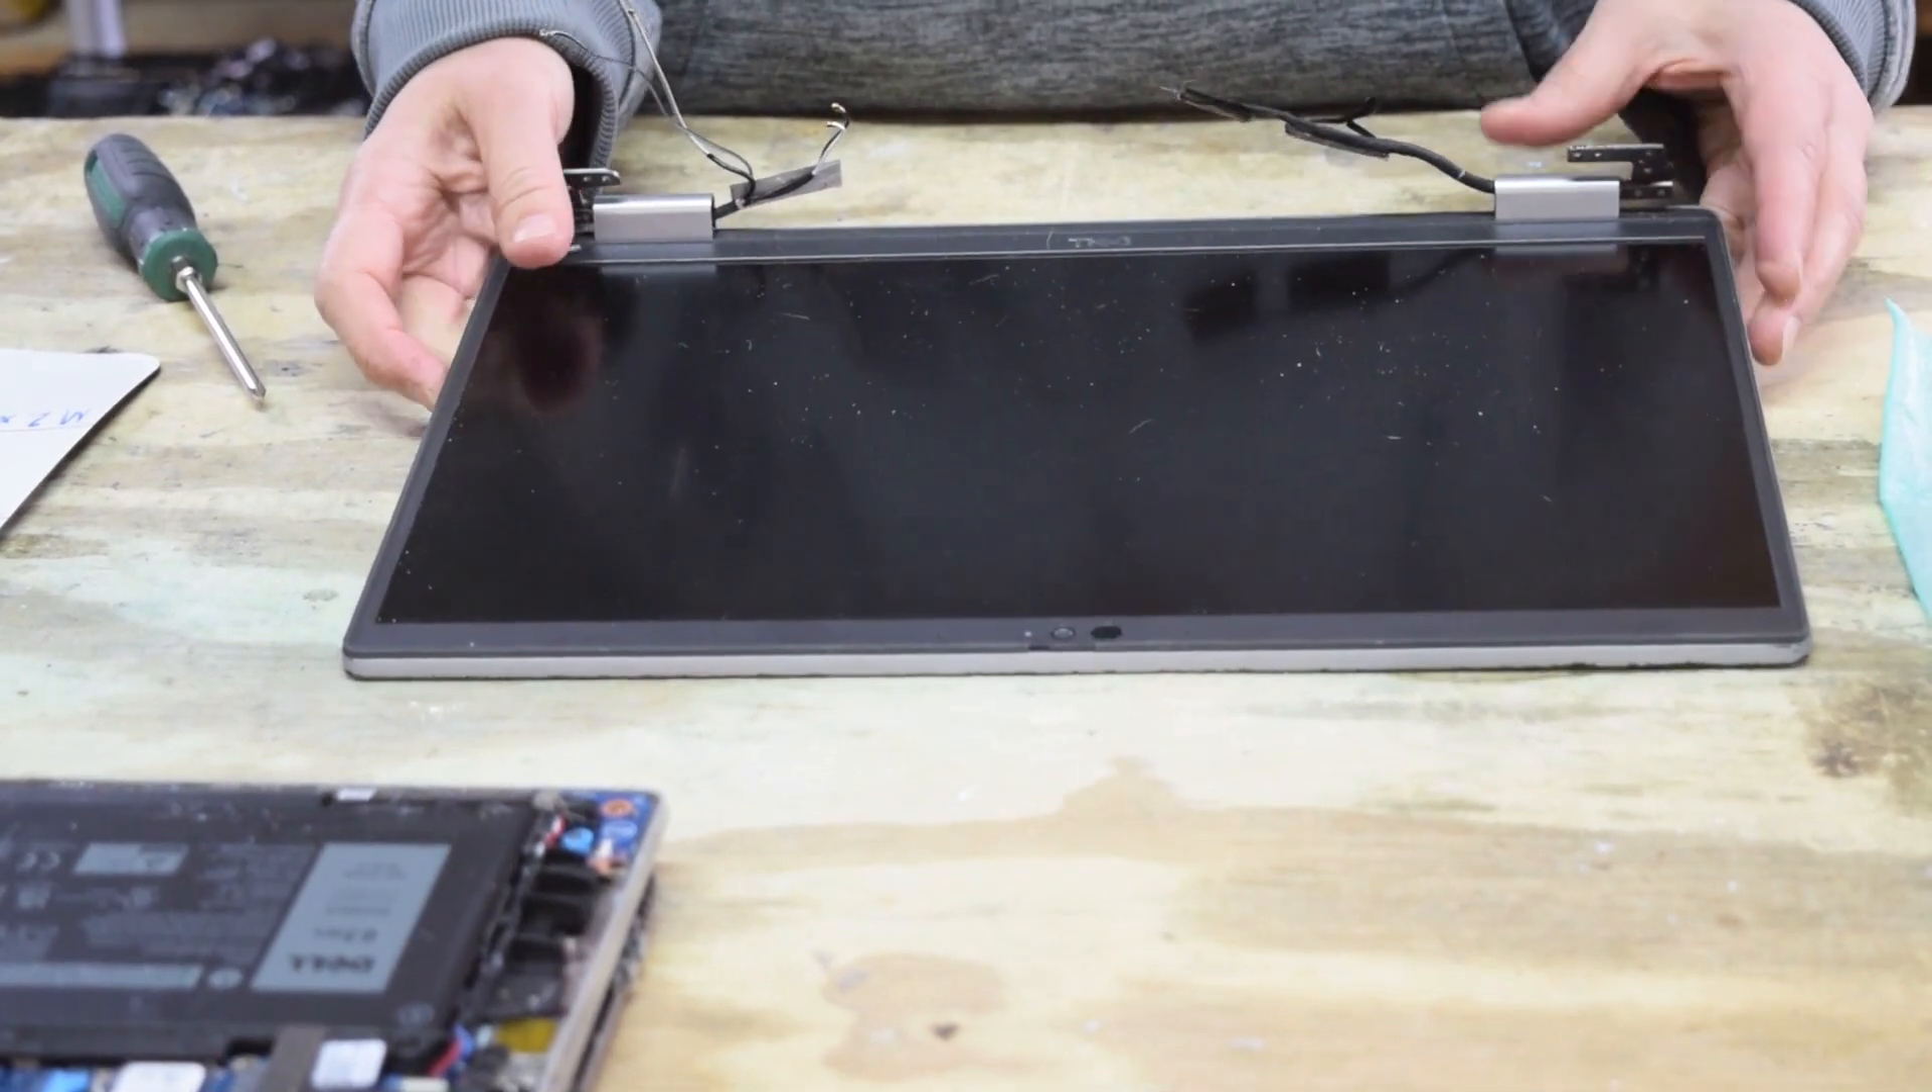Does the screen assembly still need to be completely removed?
No.